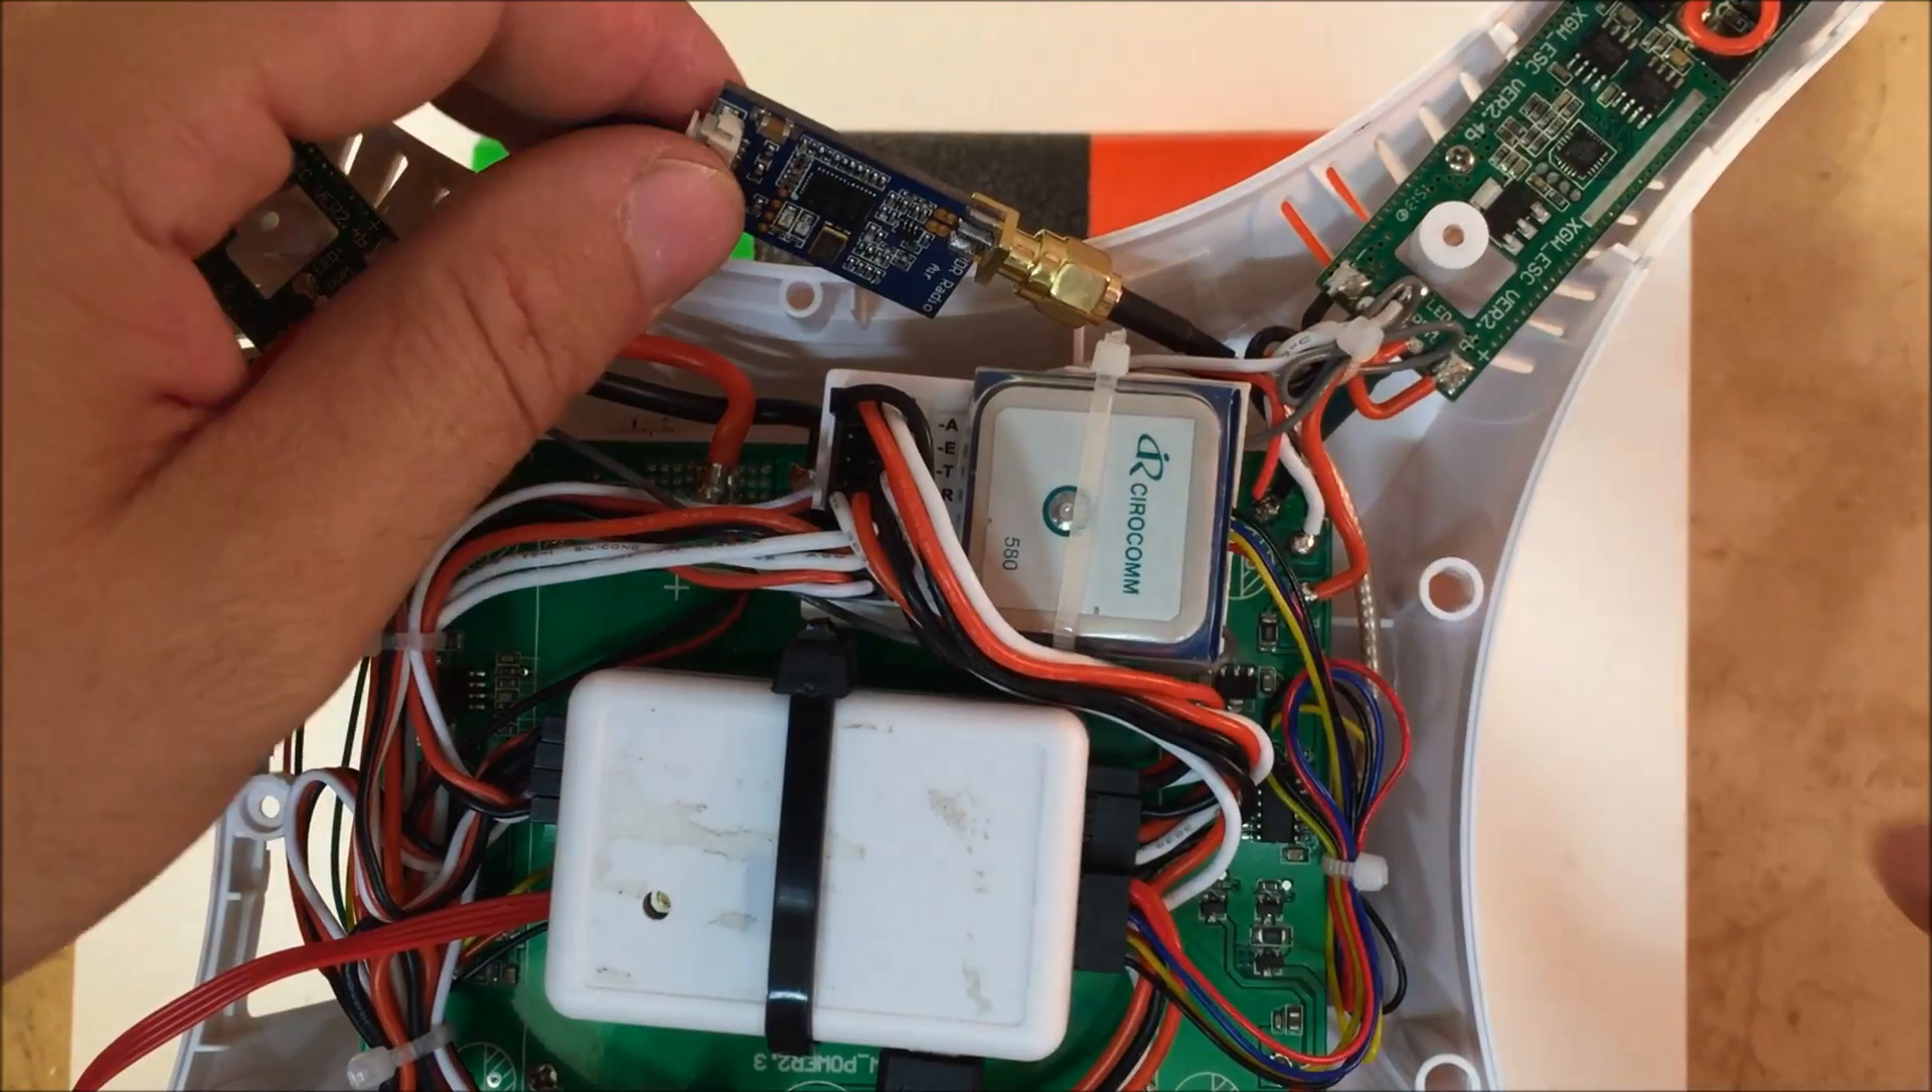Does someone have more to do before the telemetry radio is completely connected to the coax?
No.